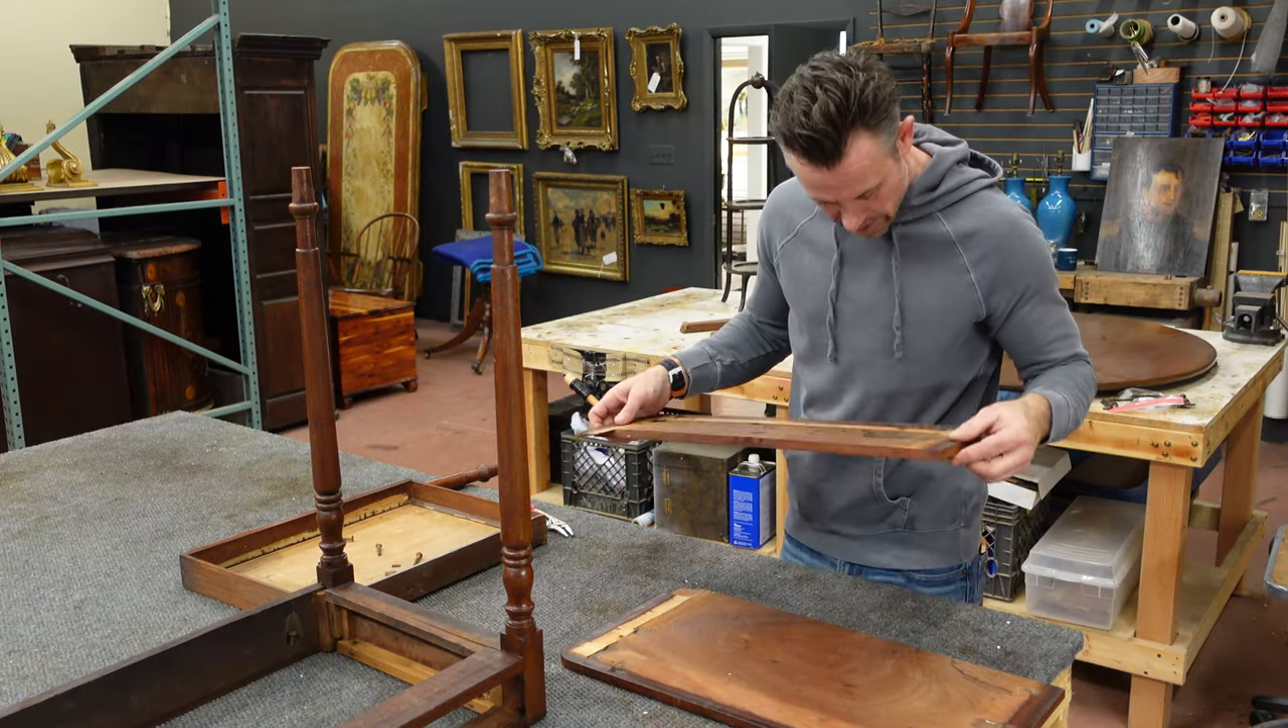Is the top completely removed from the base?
Yes.